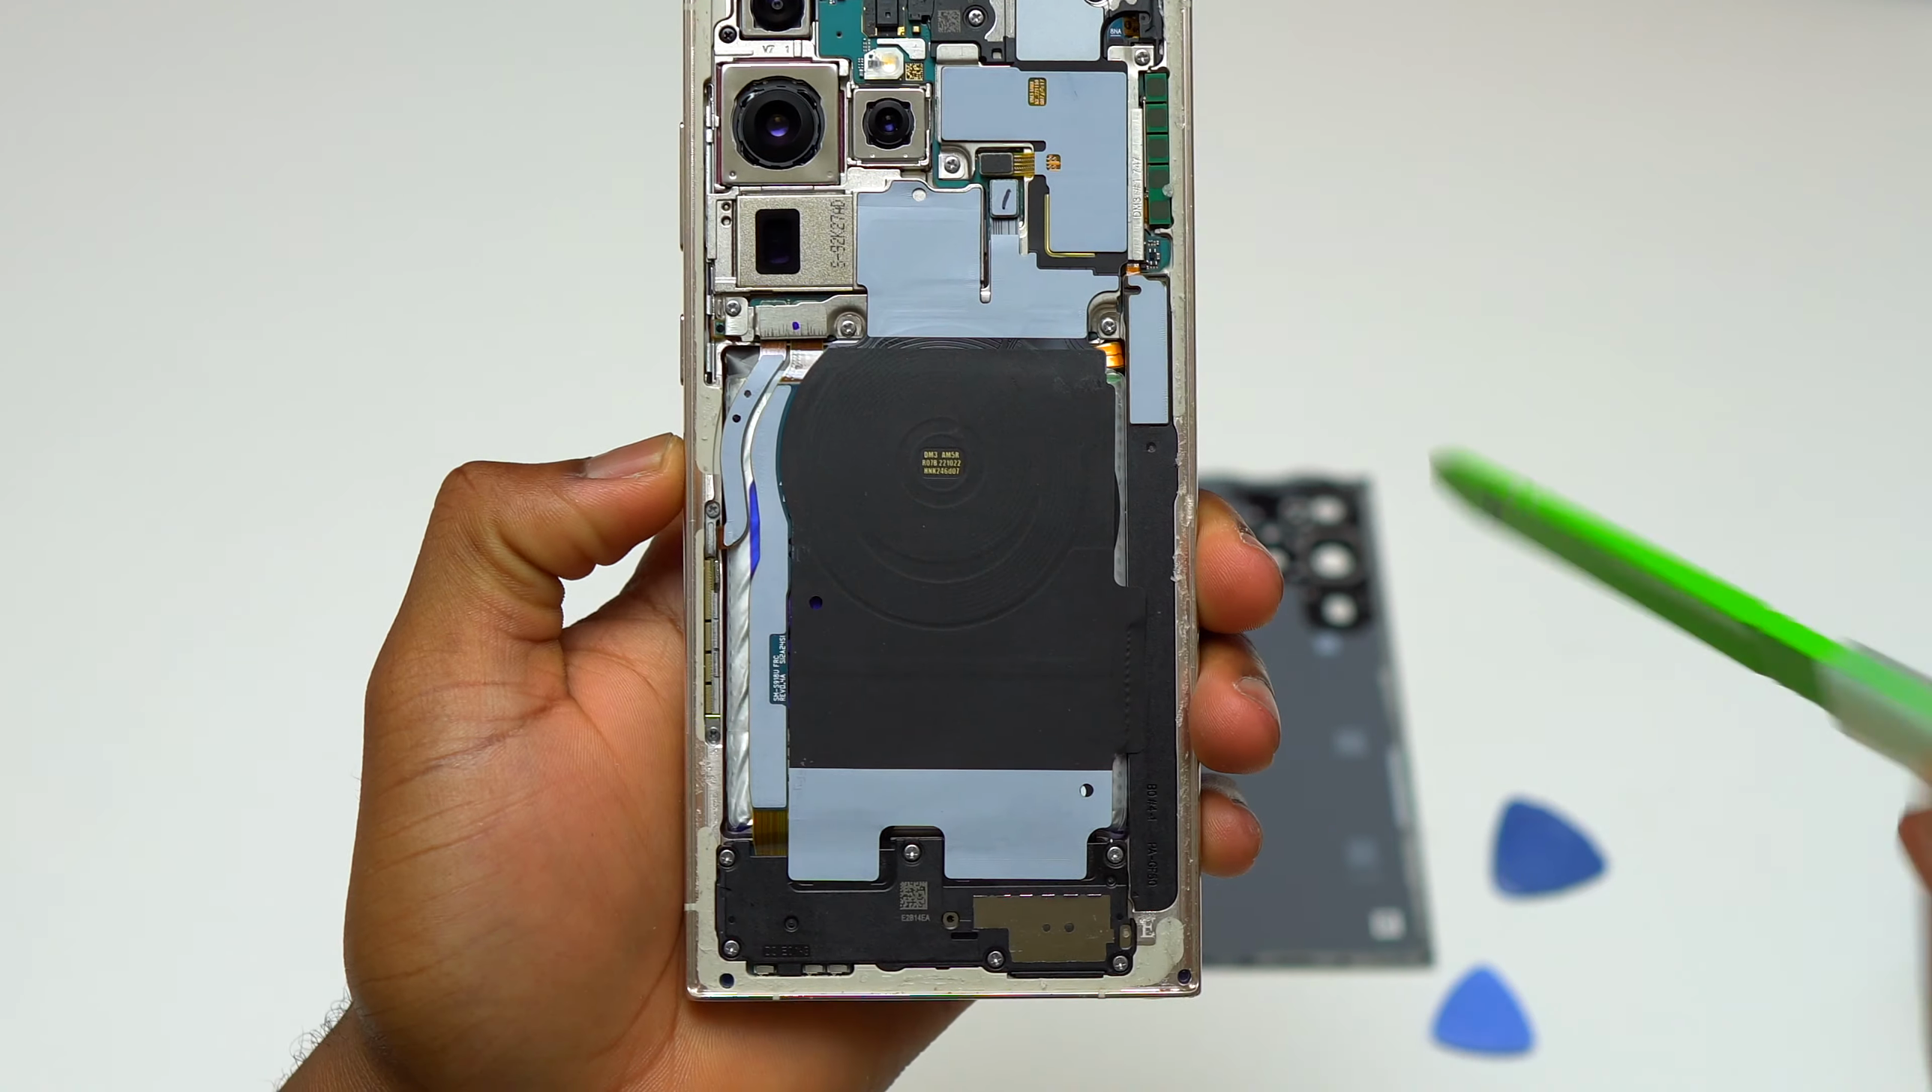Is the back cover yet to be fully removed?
No.